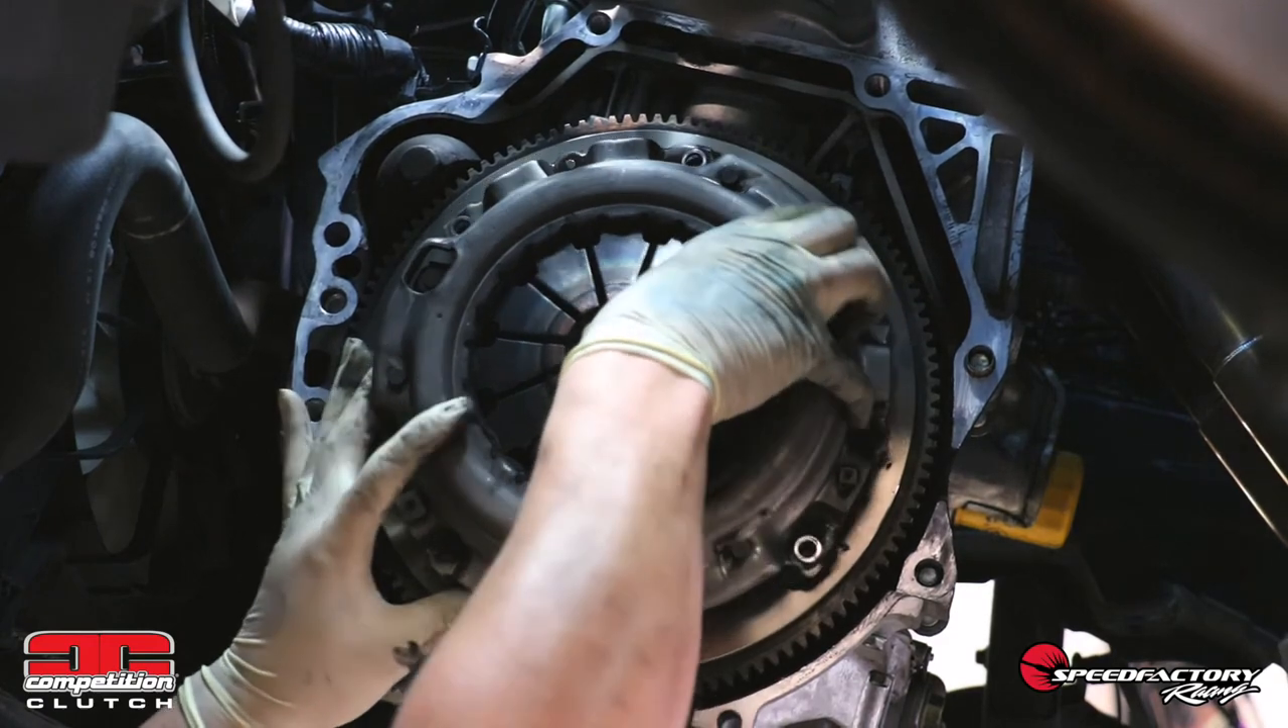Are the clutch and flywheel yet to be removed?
Yes.